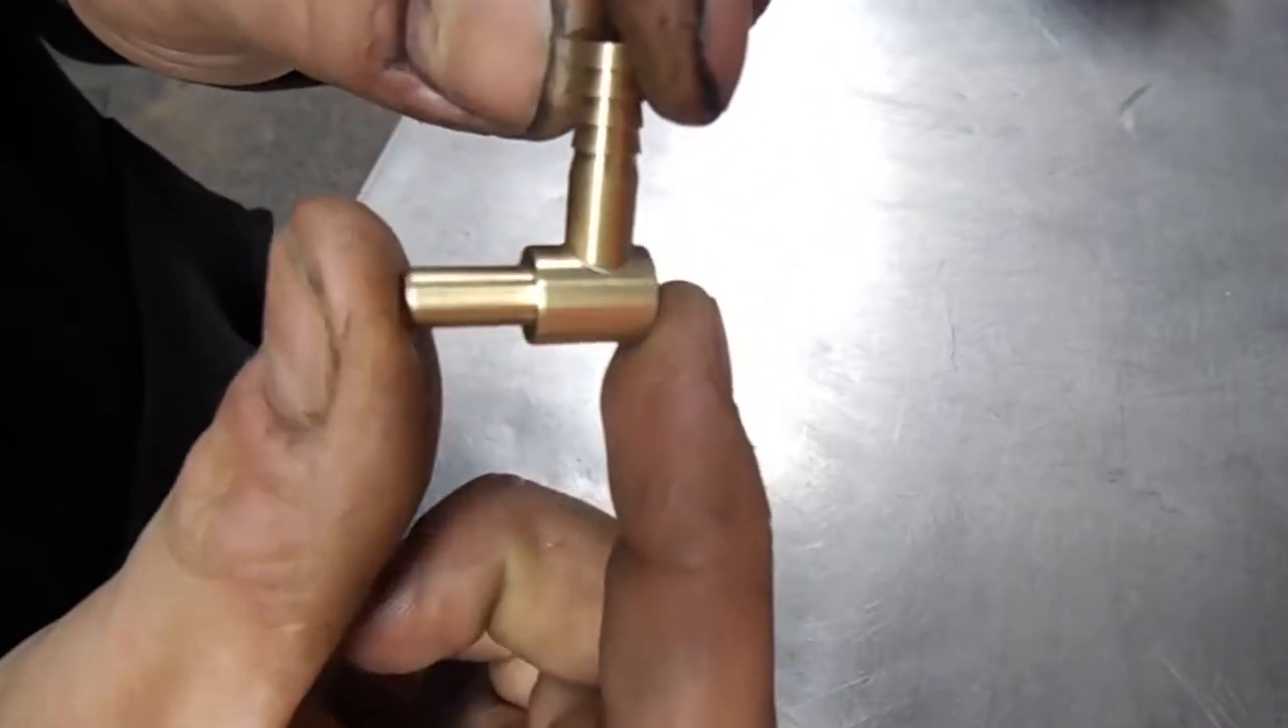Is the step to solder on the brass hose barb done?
No.